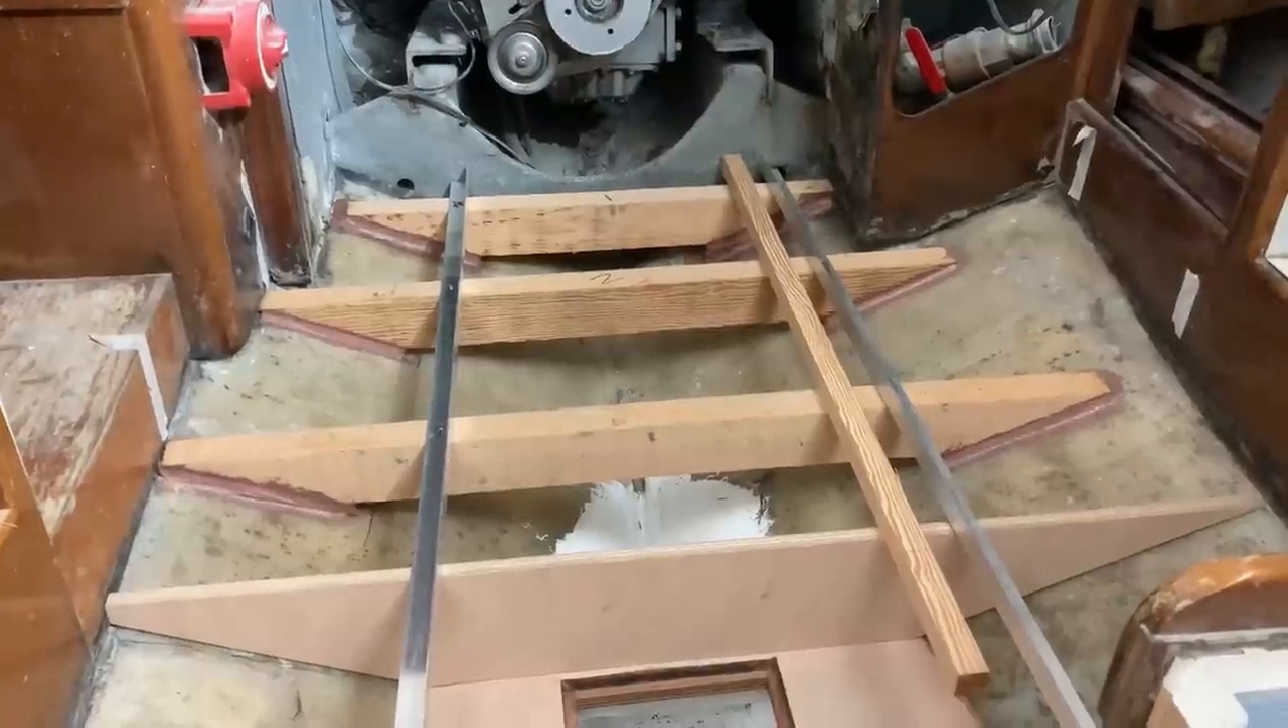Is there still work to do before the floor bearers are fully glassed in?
Yes.